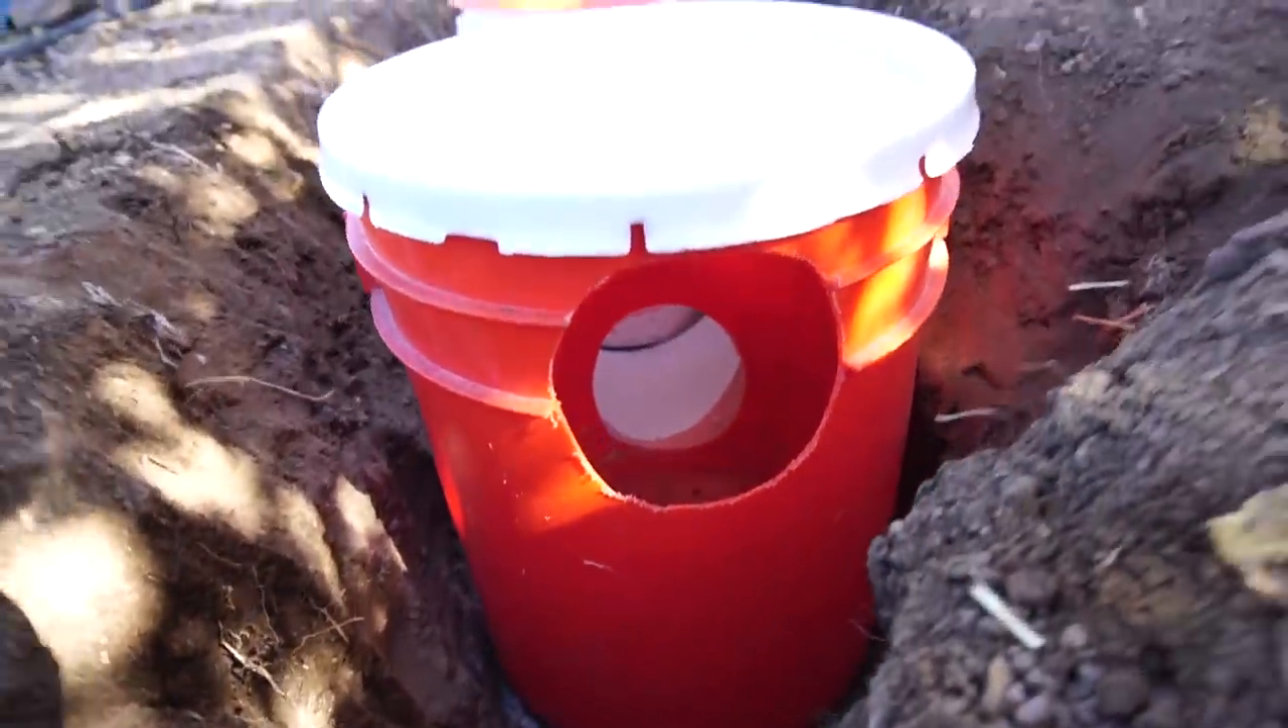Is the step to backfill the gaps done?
No.